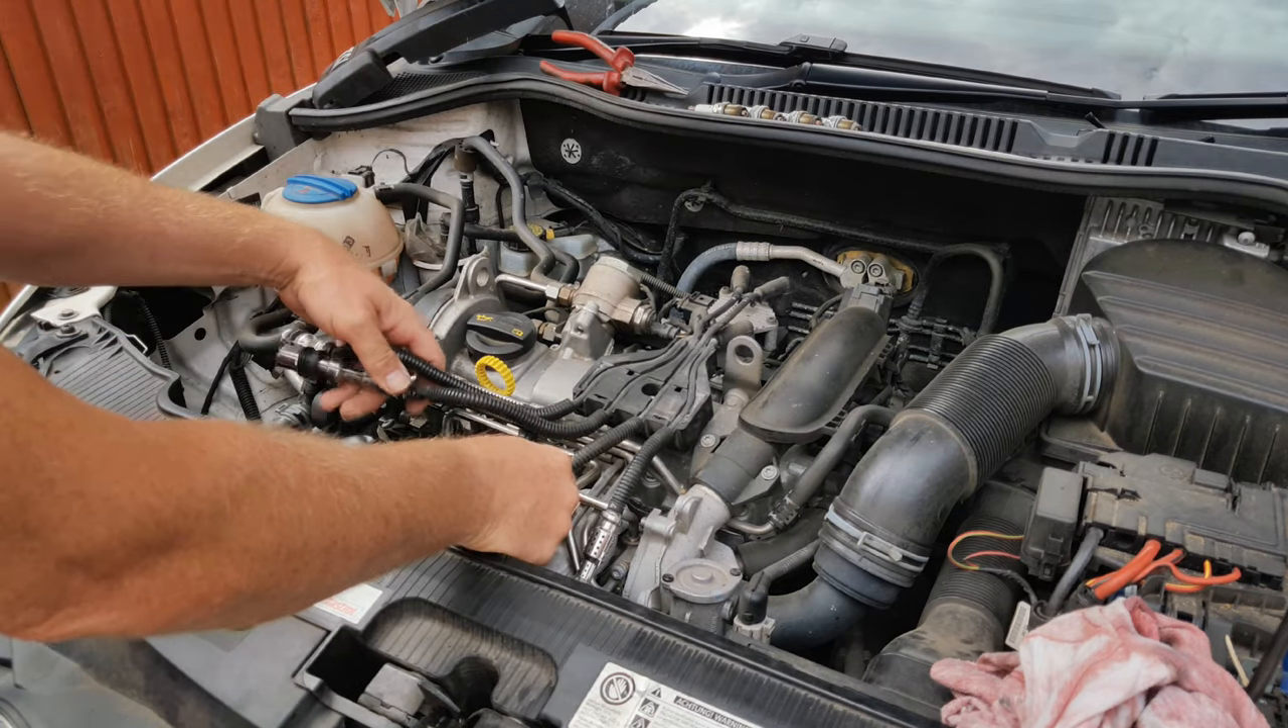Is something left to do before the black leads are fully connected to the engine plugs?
Yes.